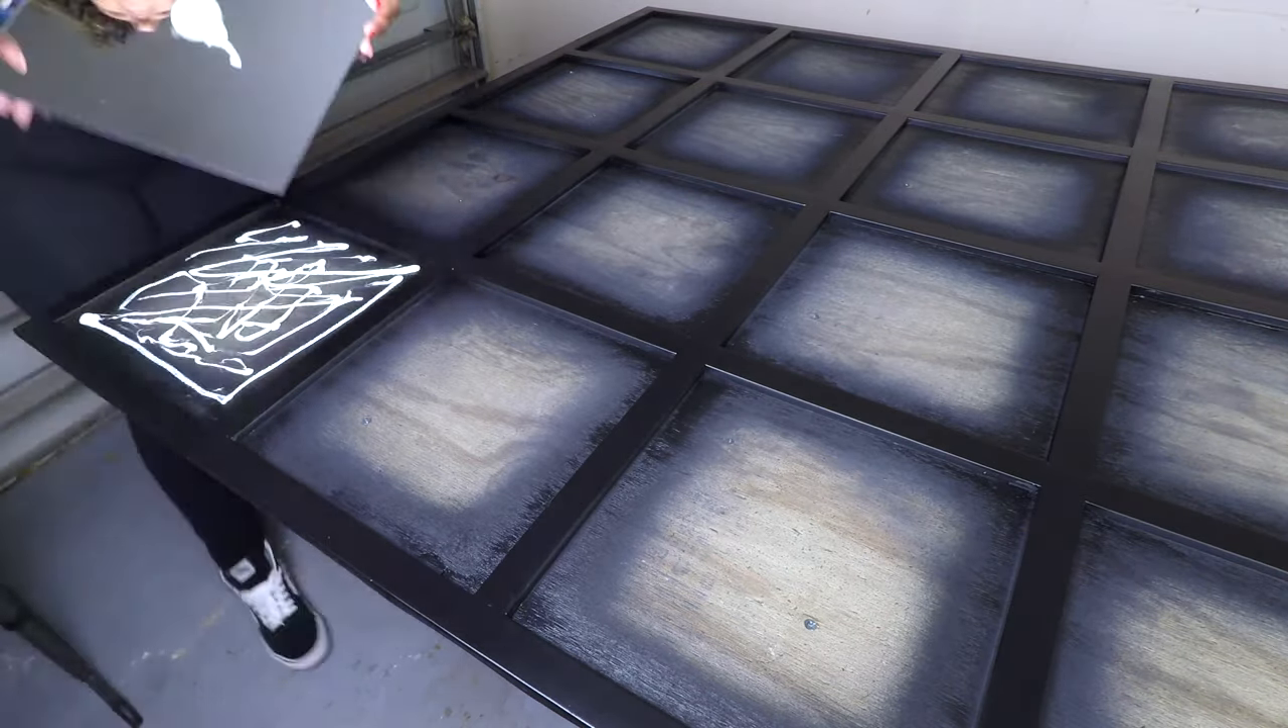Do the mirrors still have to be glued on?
Yes.